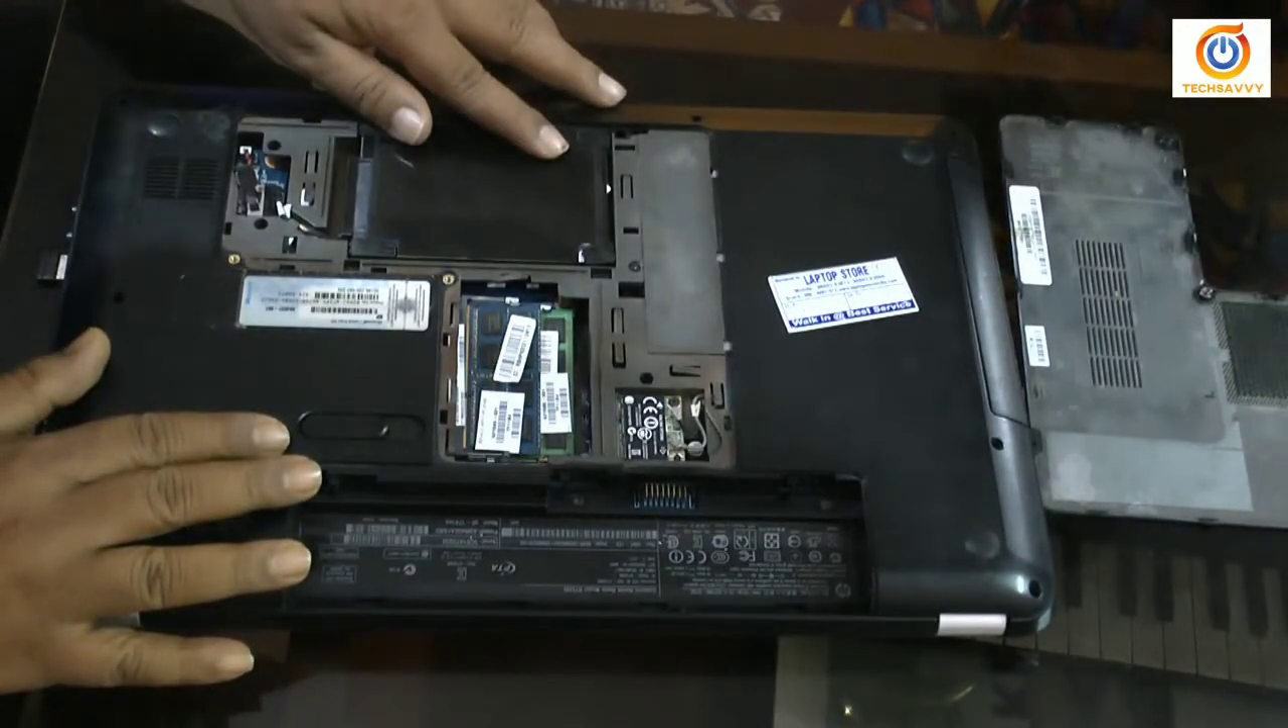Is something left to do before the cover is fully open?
No.